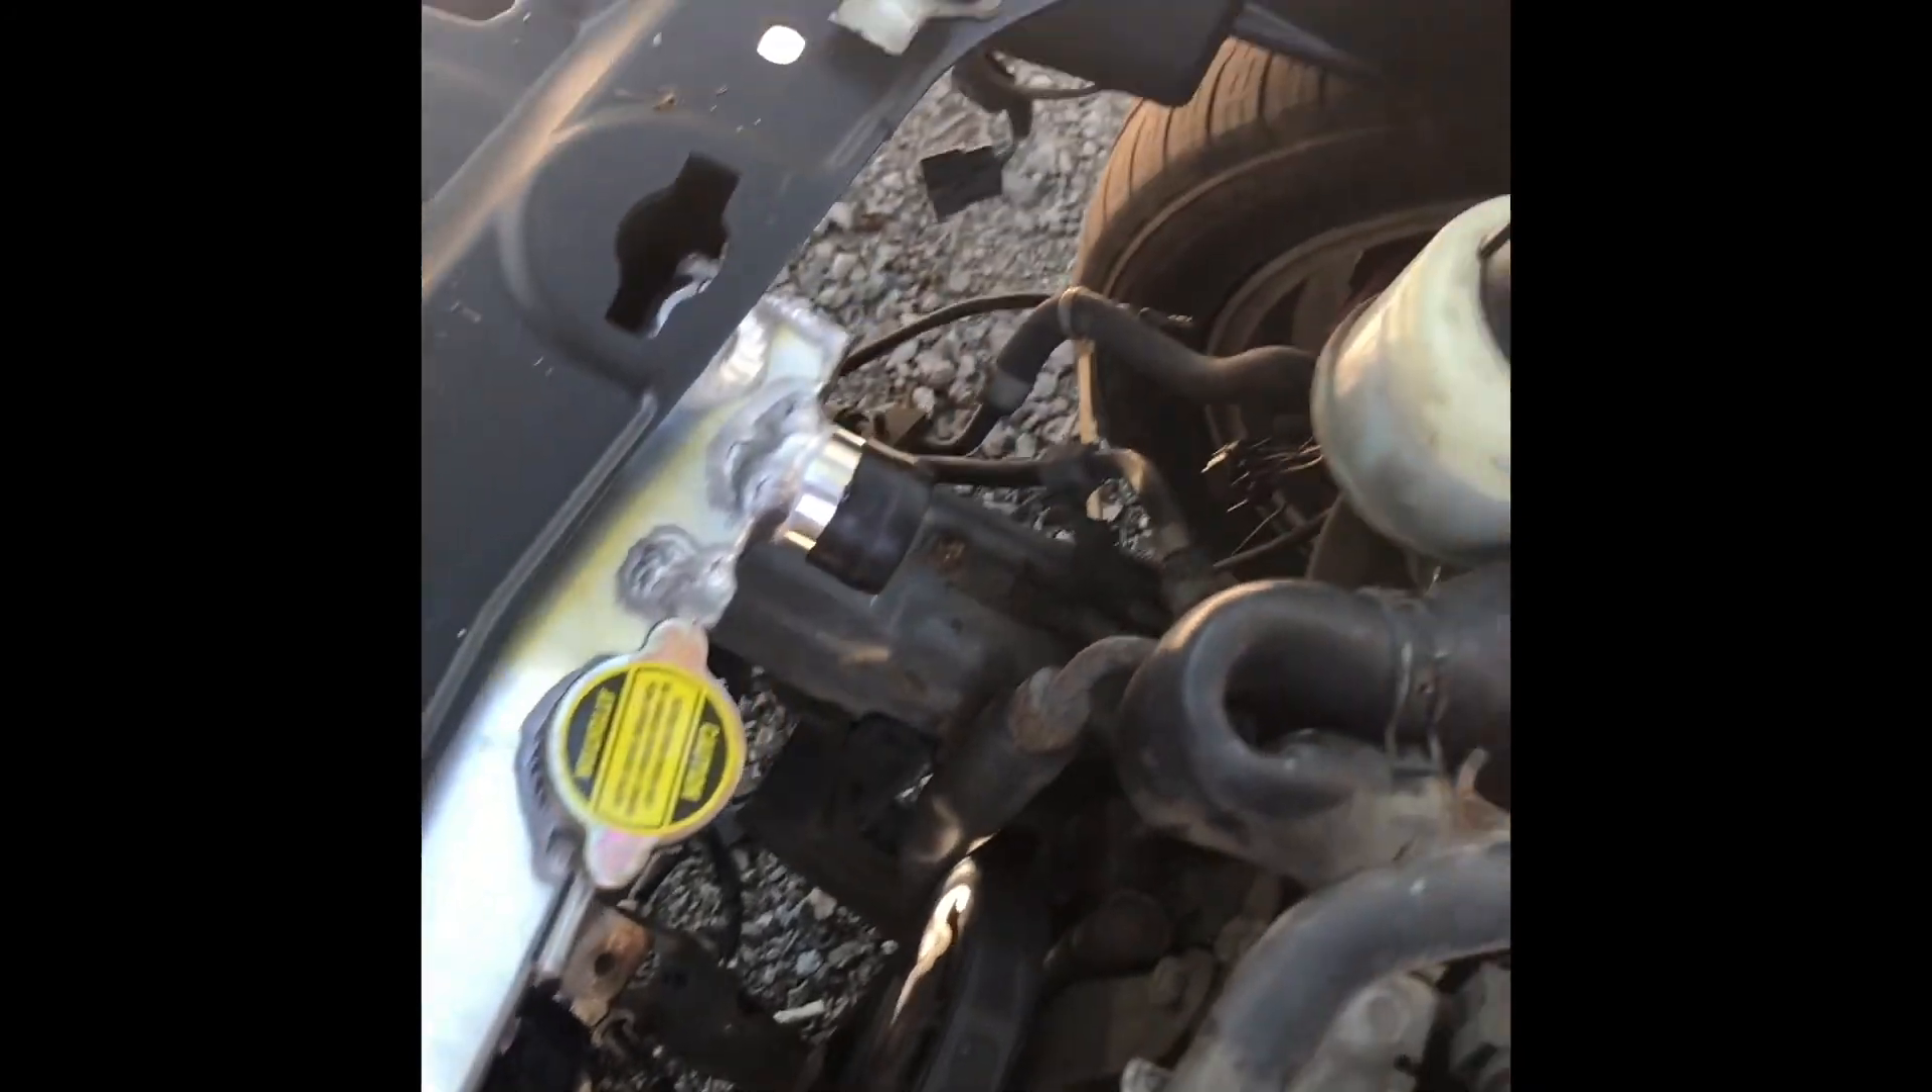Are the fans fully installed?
No.